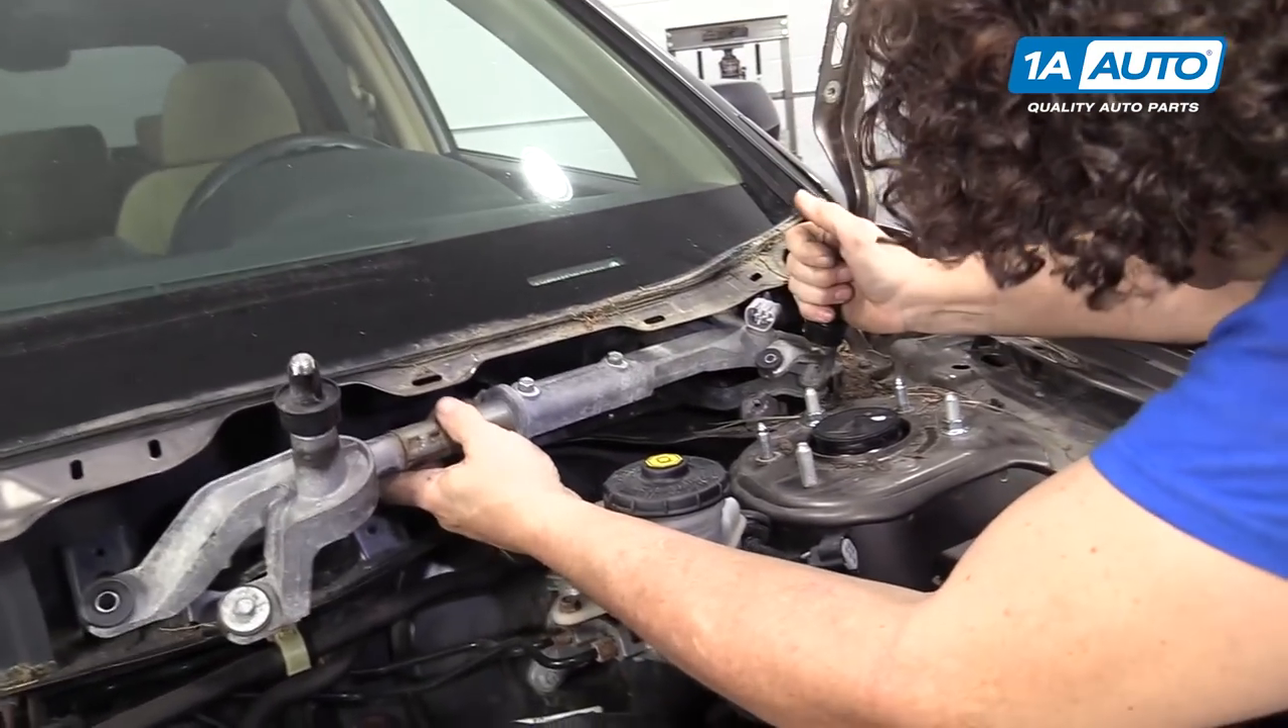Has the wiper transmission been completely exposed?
Yes.